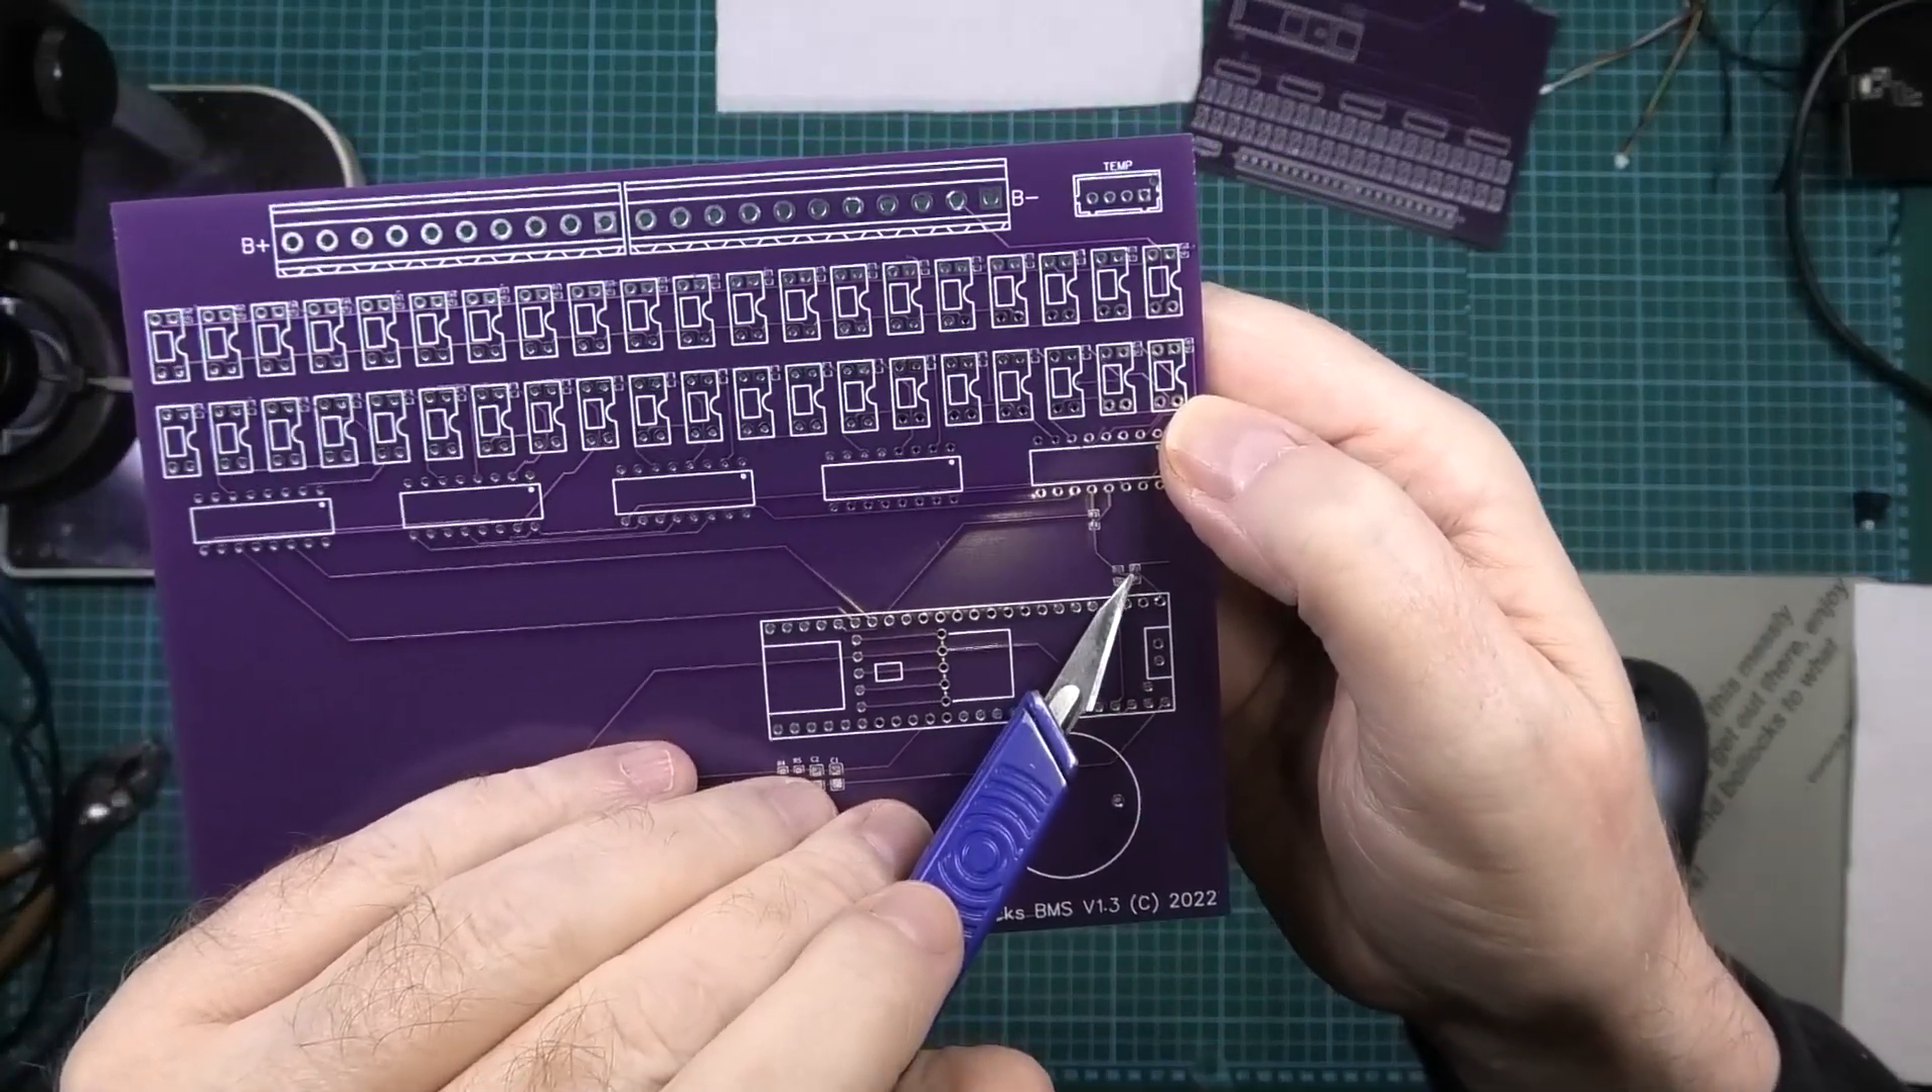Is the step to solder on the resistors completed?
No.